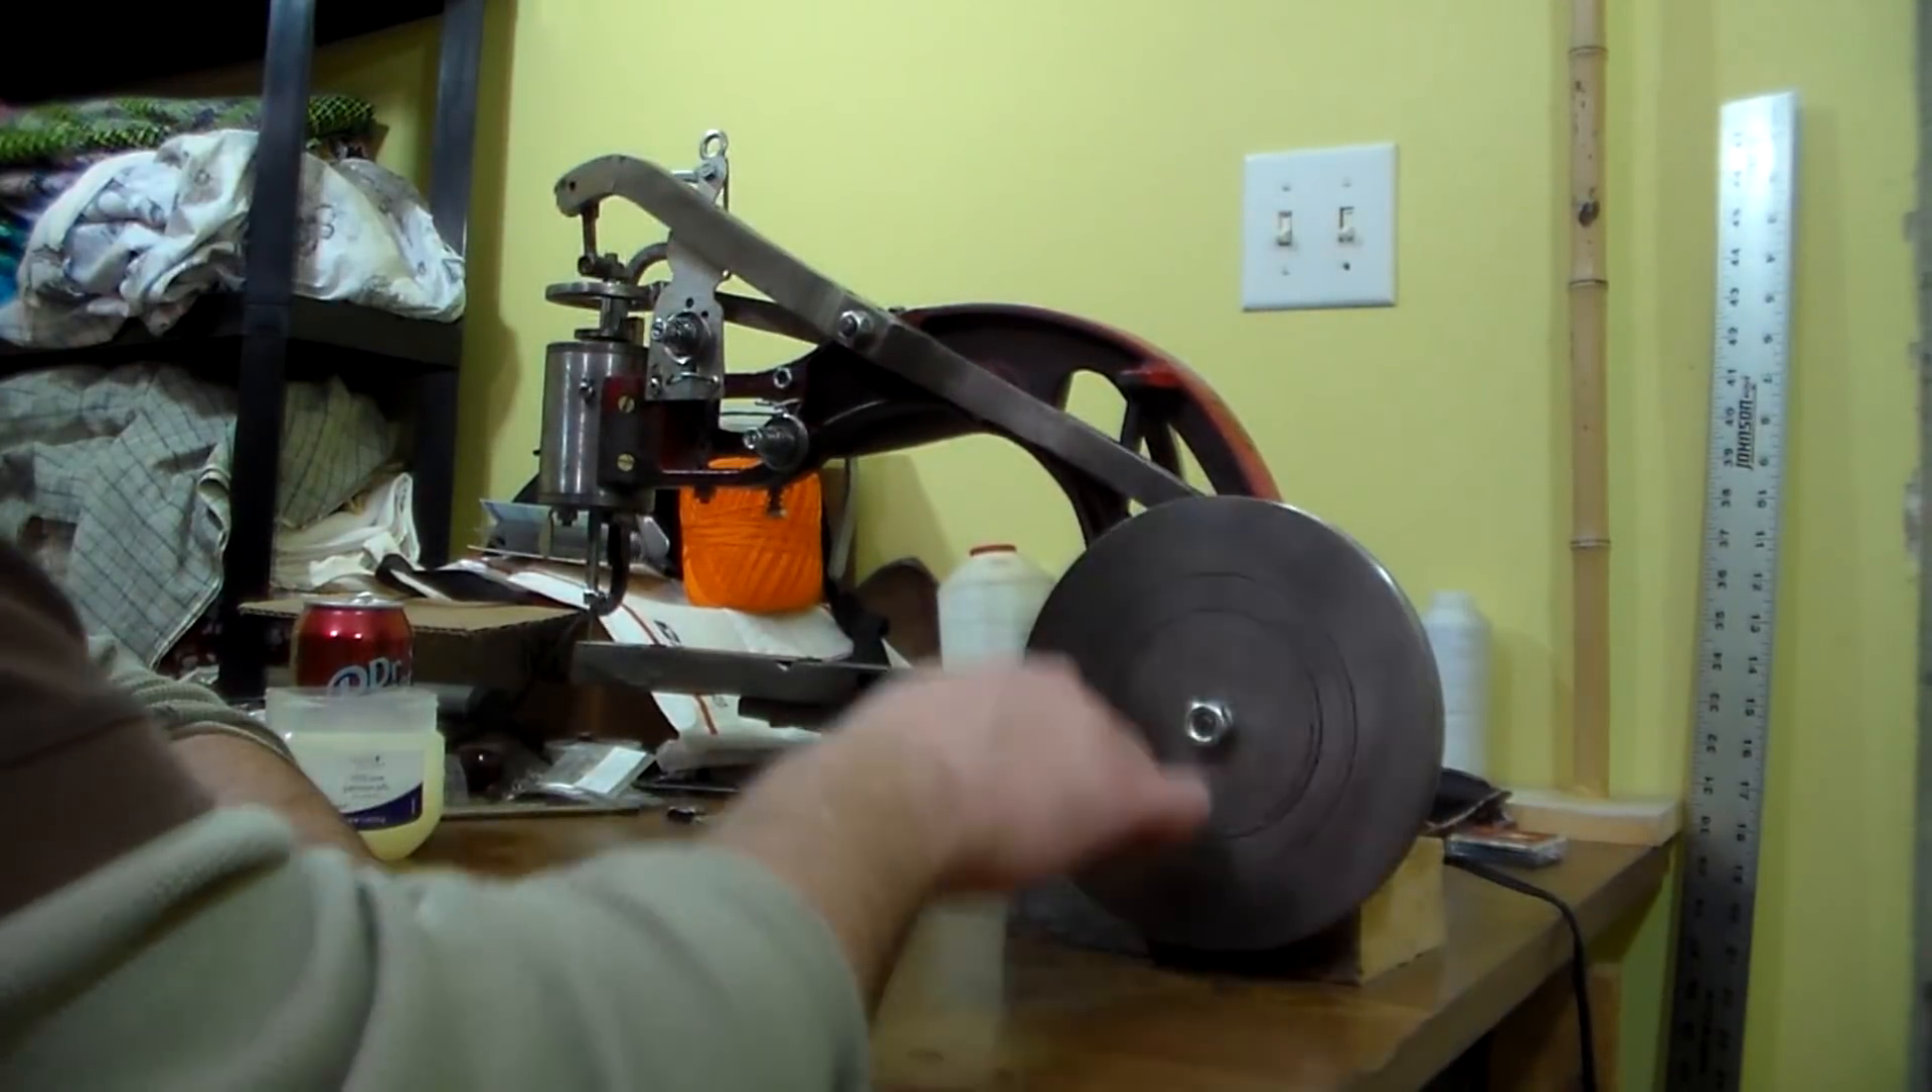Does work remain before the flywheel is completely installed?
No.